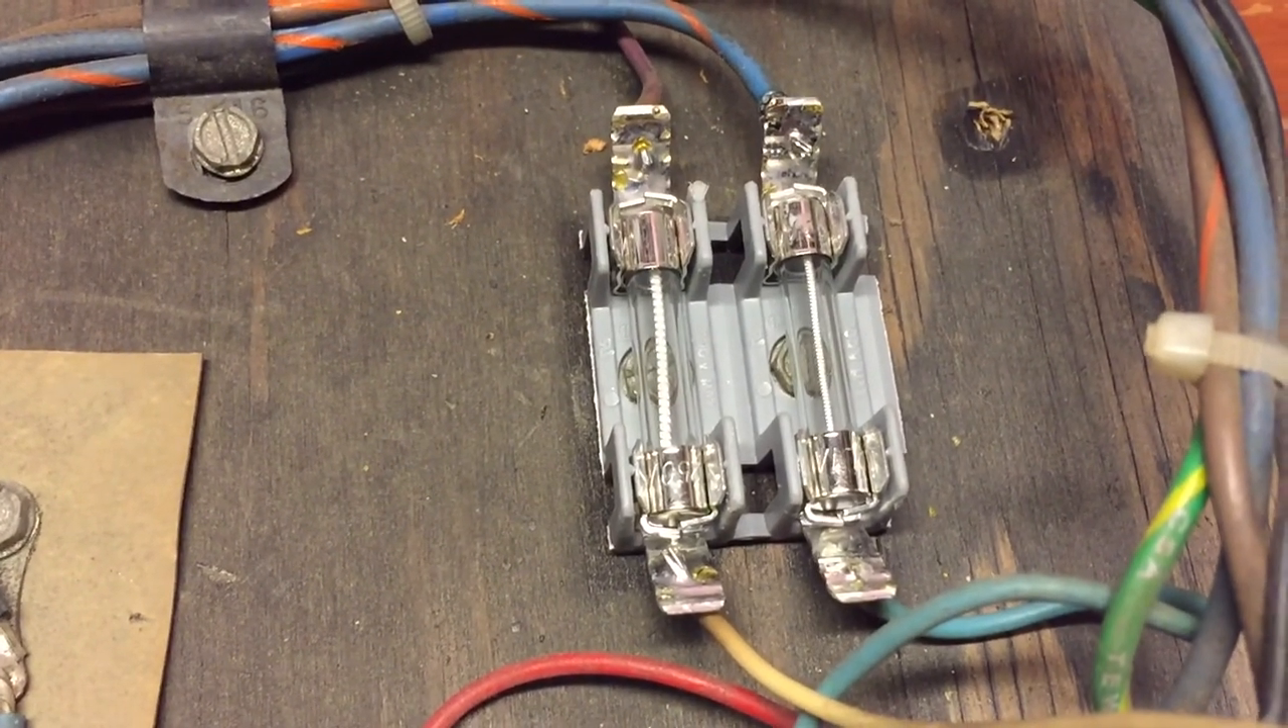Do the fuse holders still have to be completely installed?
No.